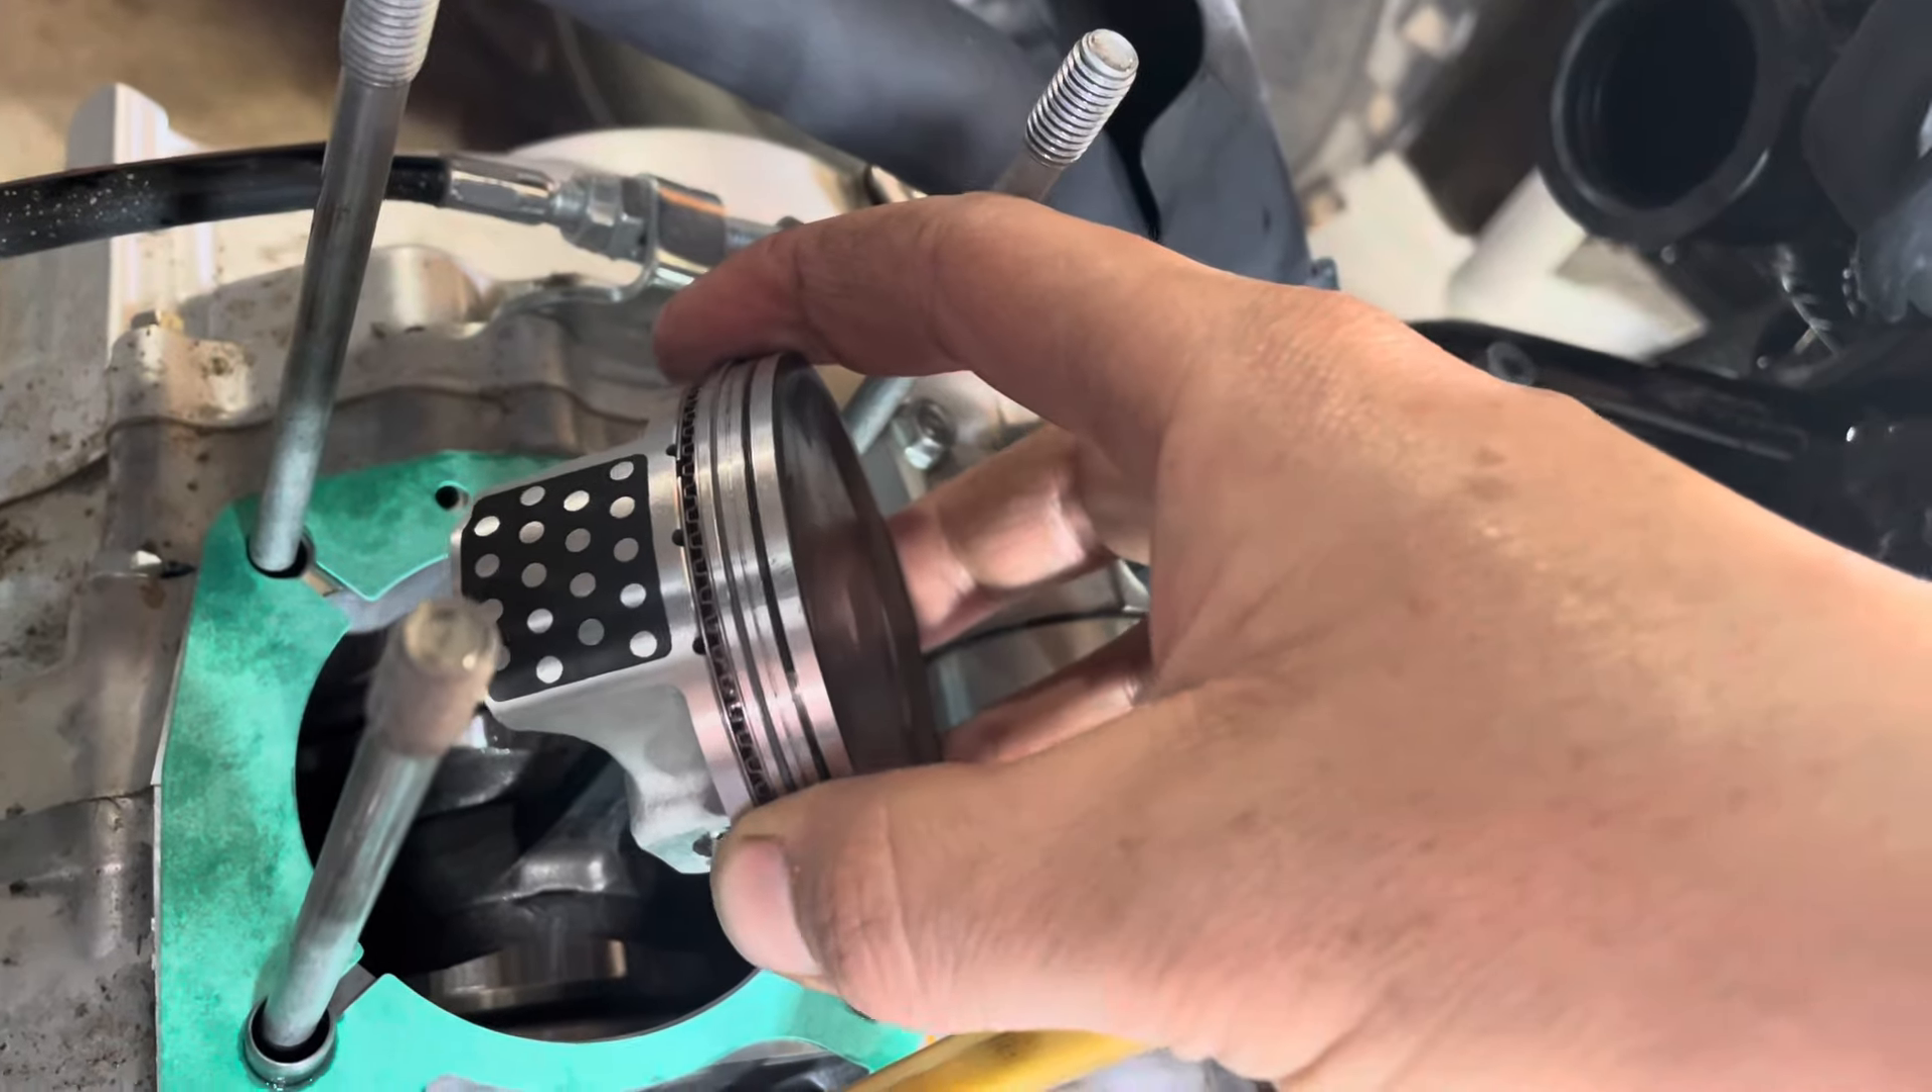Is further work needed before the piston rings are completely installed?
No.